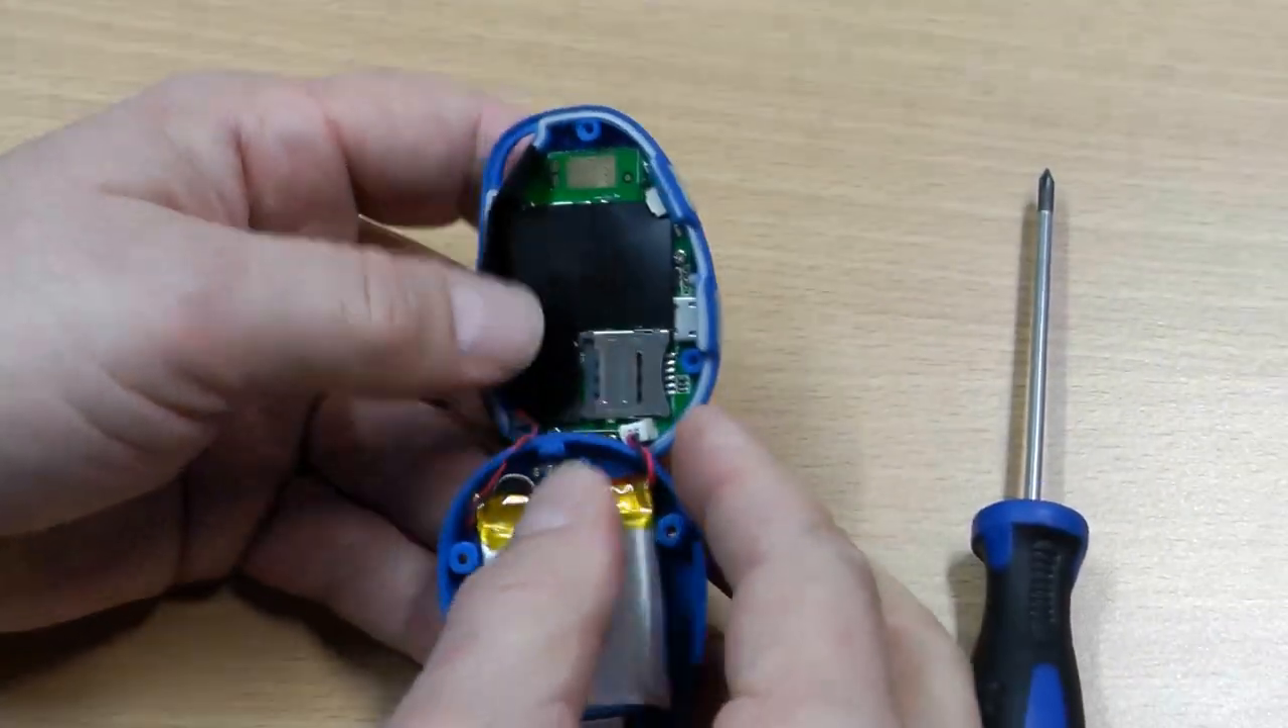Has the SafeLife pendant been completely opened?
Yes.